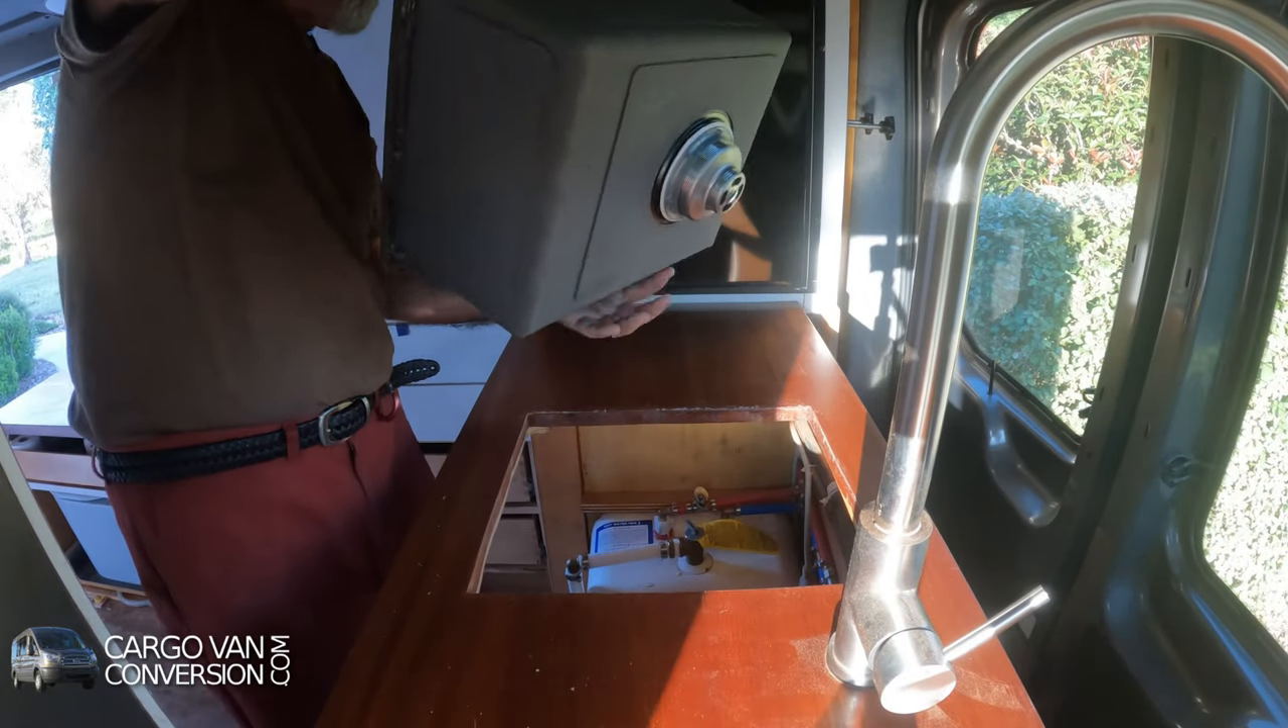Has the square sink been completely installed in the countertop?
No.